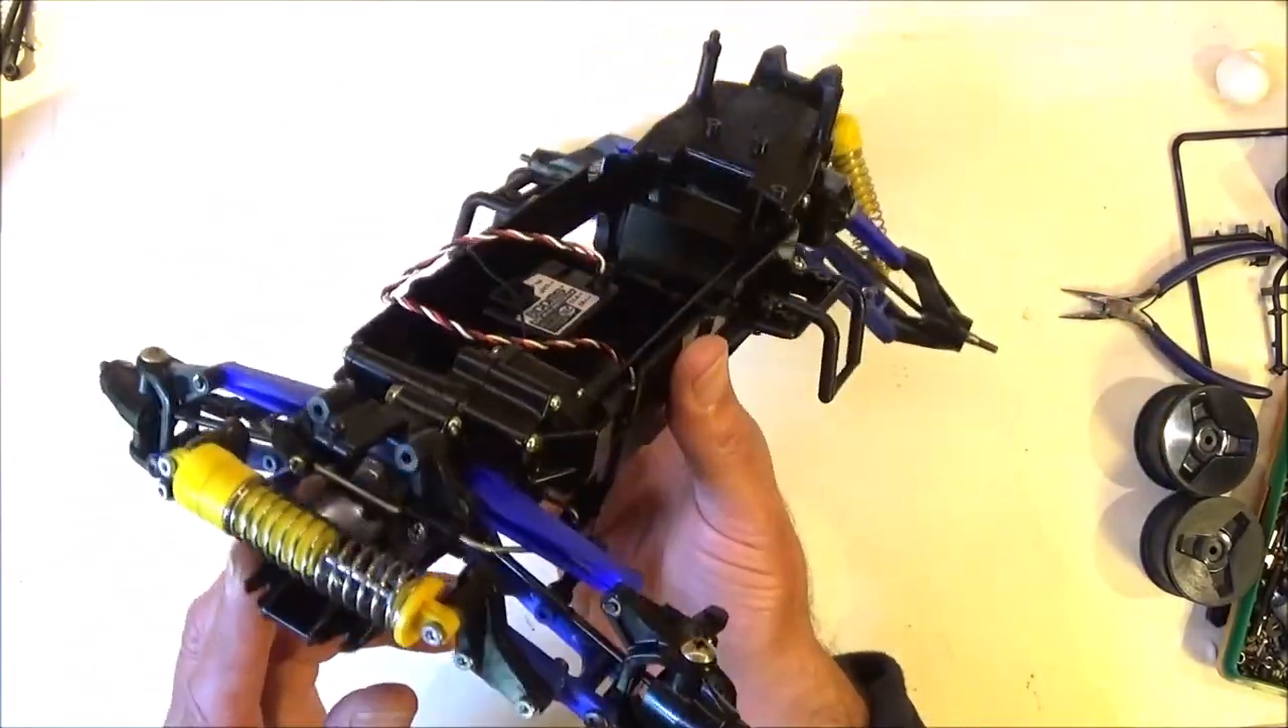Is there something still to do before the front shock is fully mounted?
No.